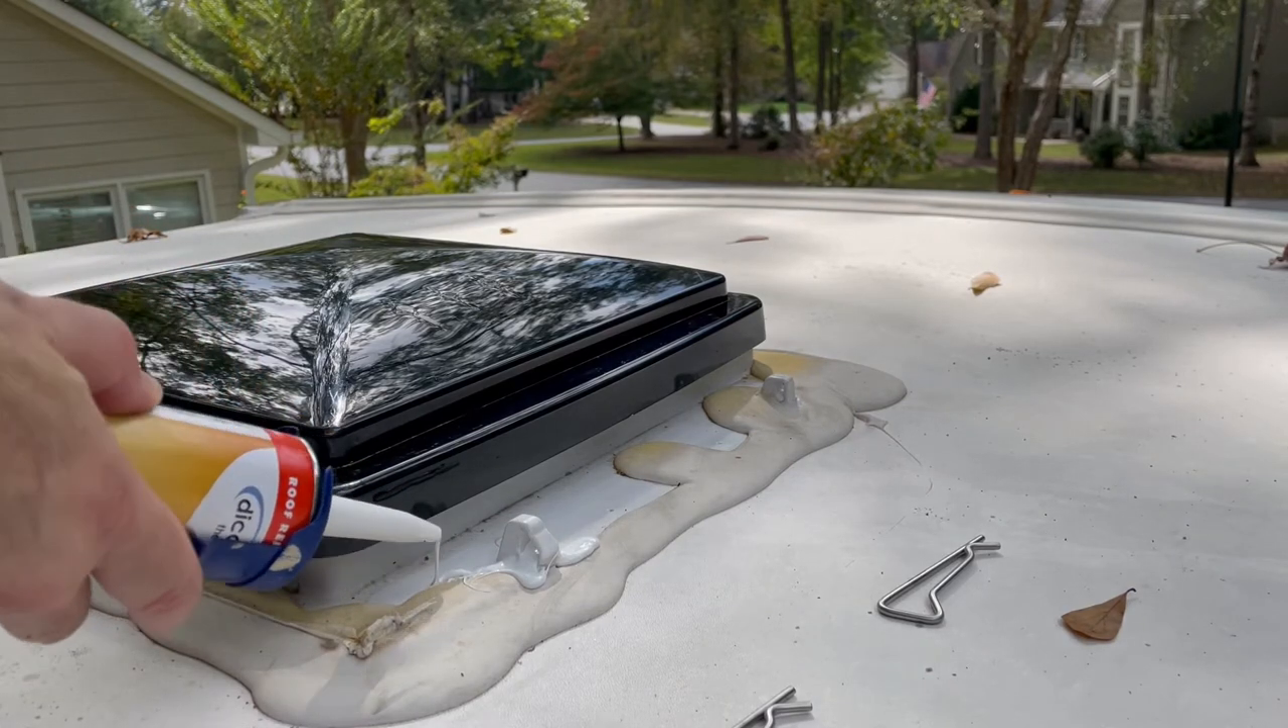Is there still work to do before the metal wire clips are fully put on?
Yes.